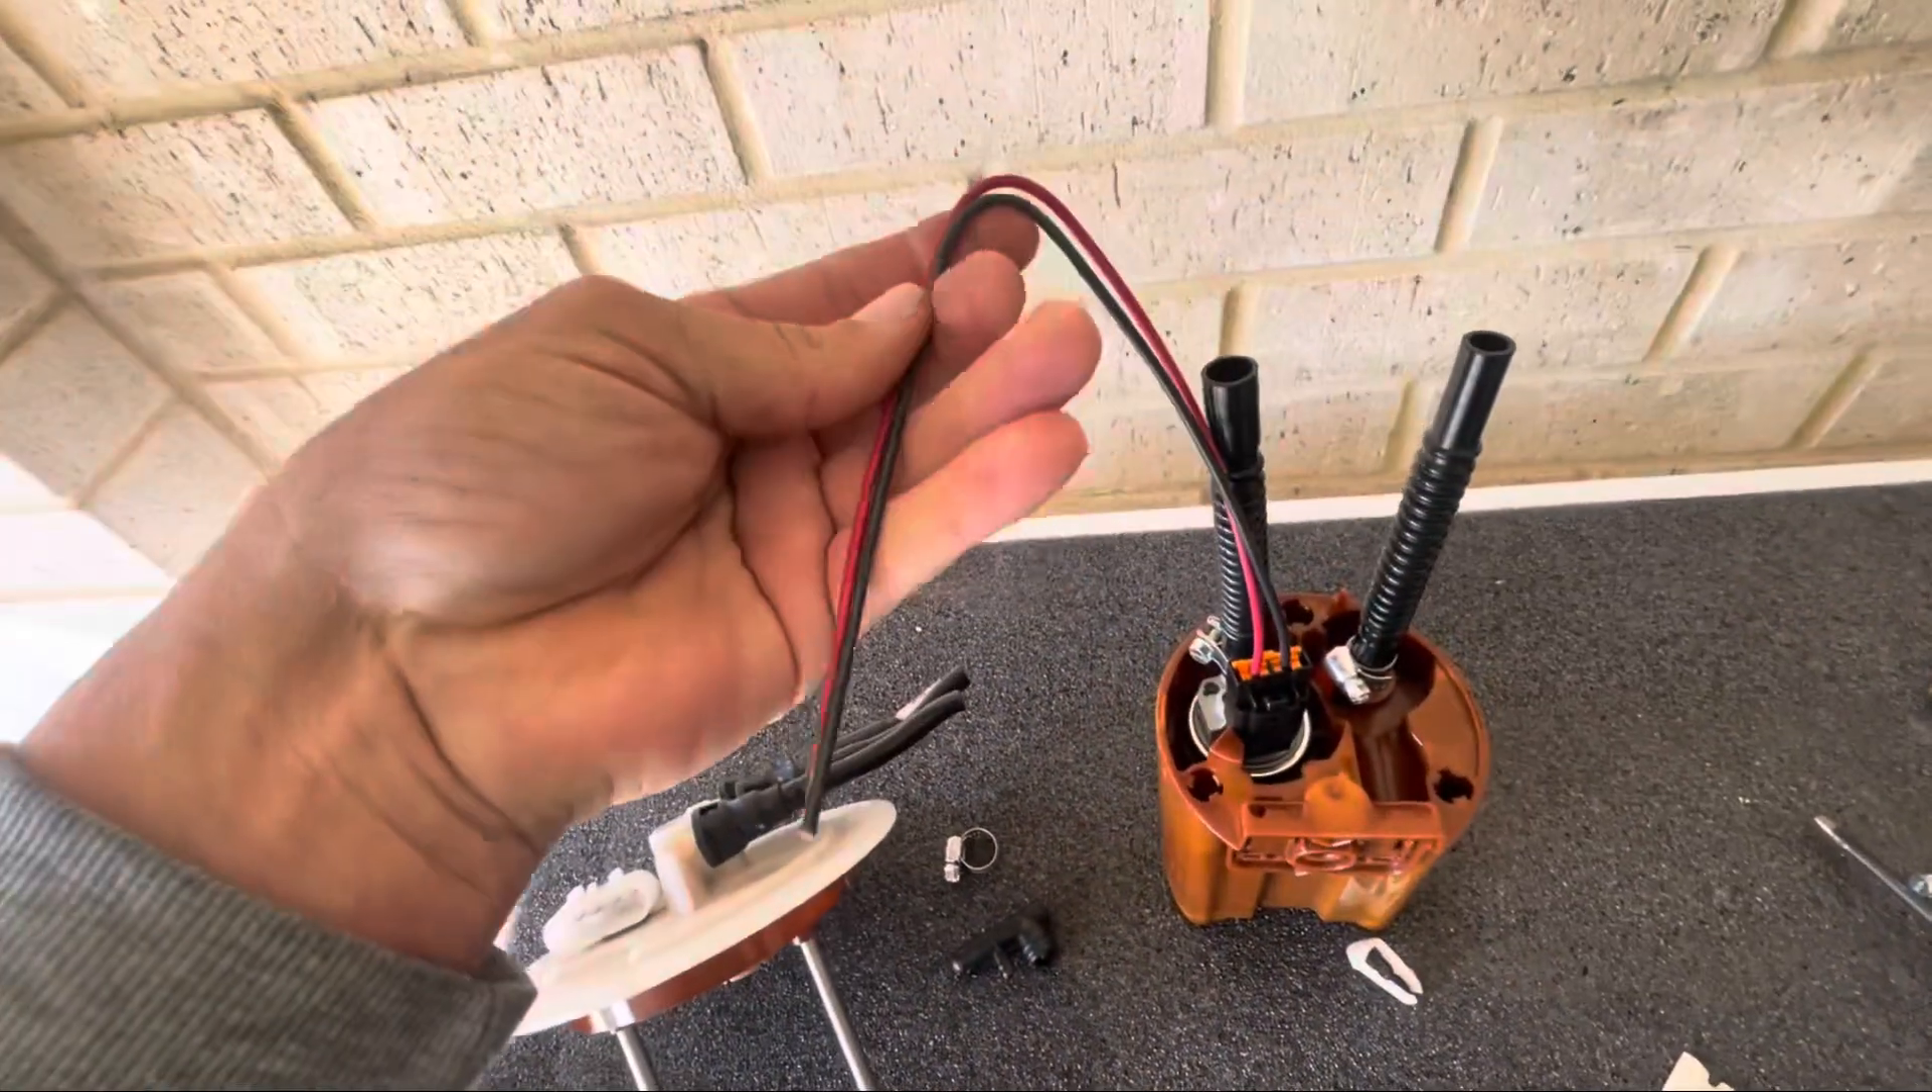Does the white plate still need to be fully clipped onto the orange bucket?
Yes.